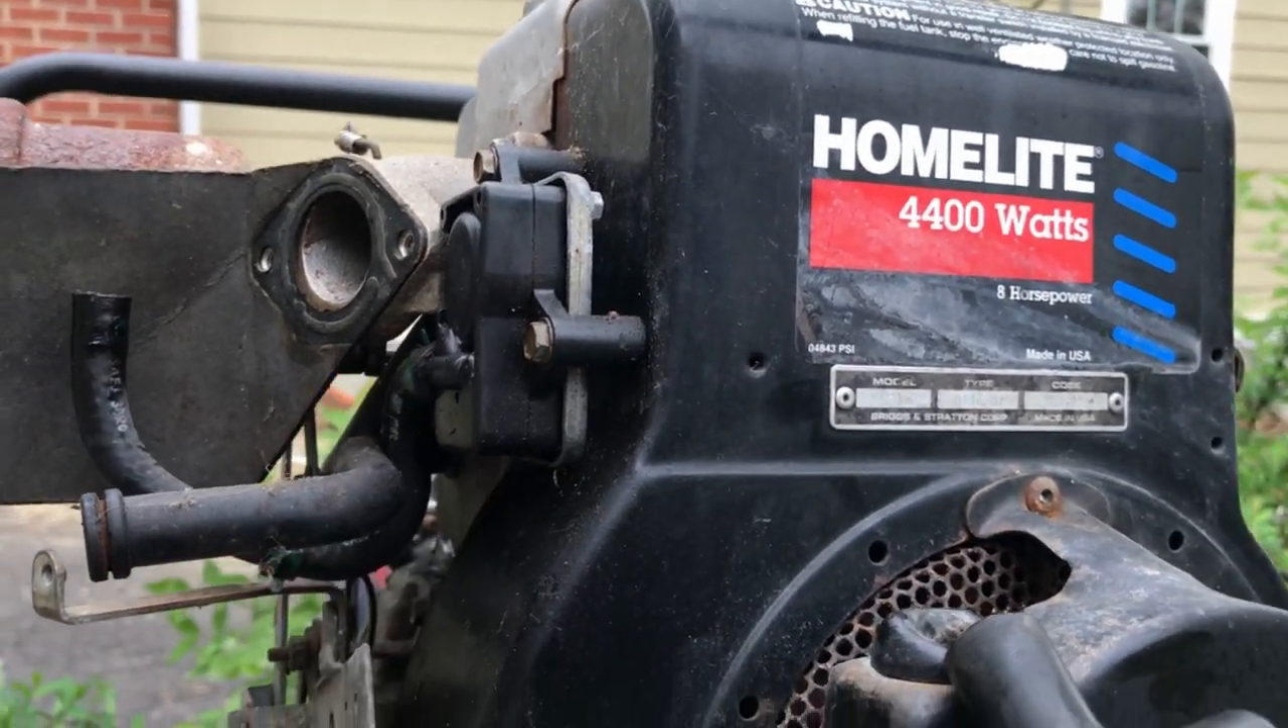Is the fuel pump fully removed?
No.